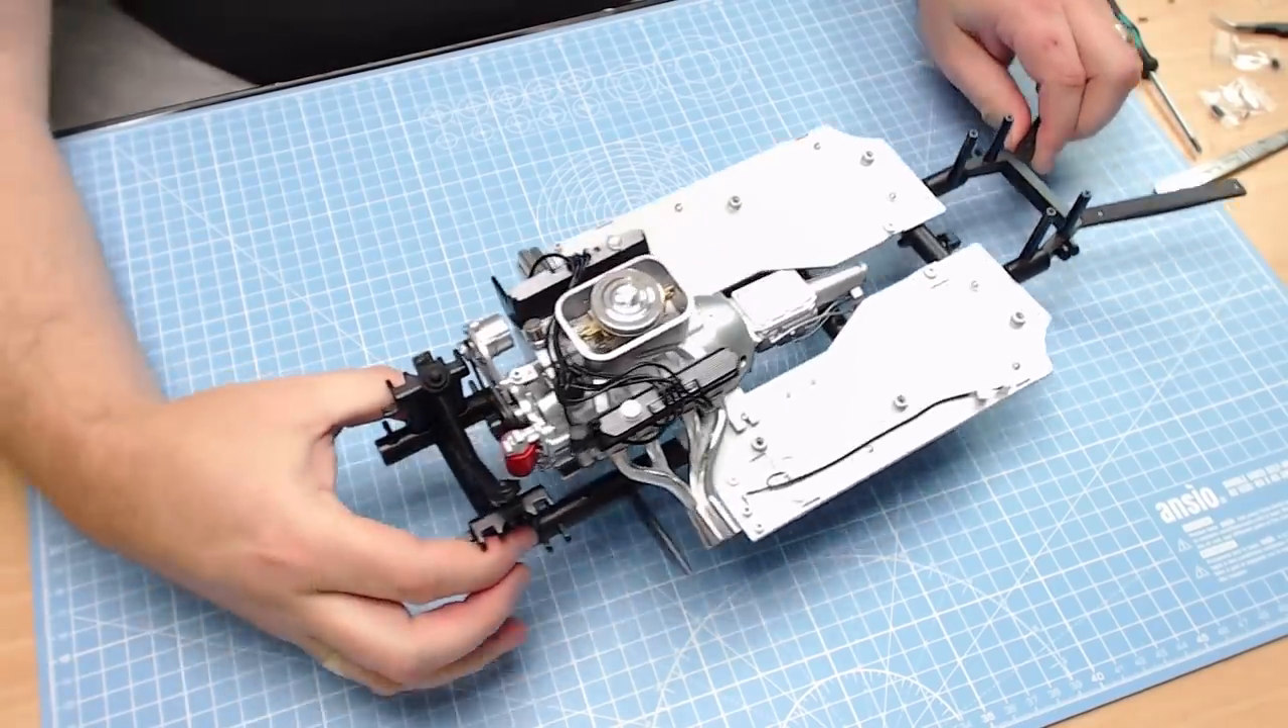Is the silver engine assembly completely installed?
Yes.